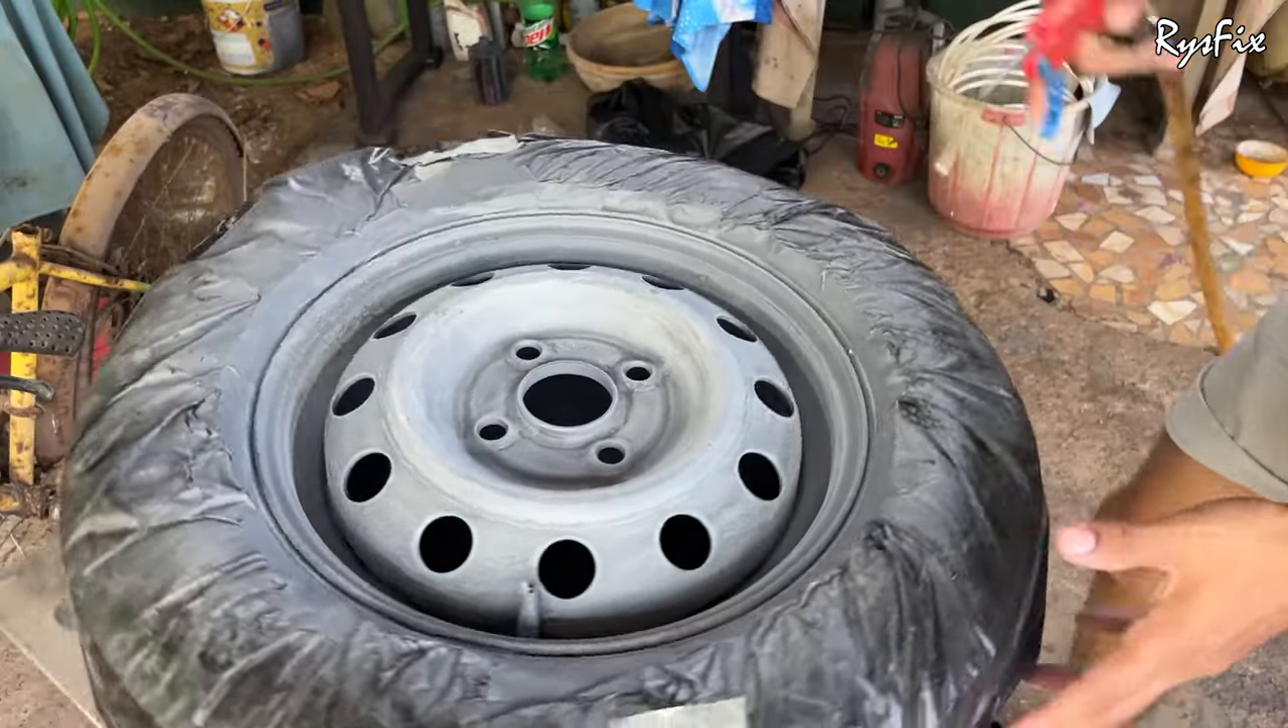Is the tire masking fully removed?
No.